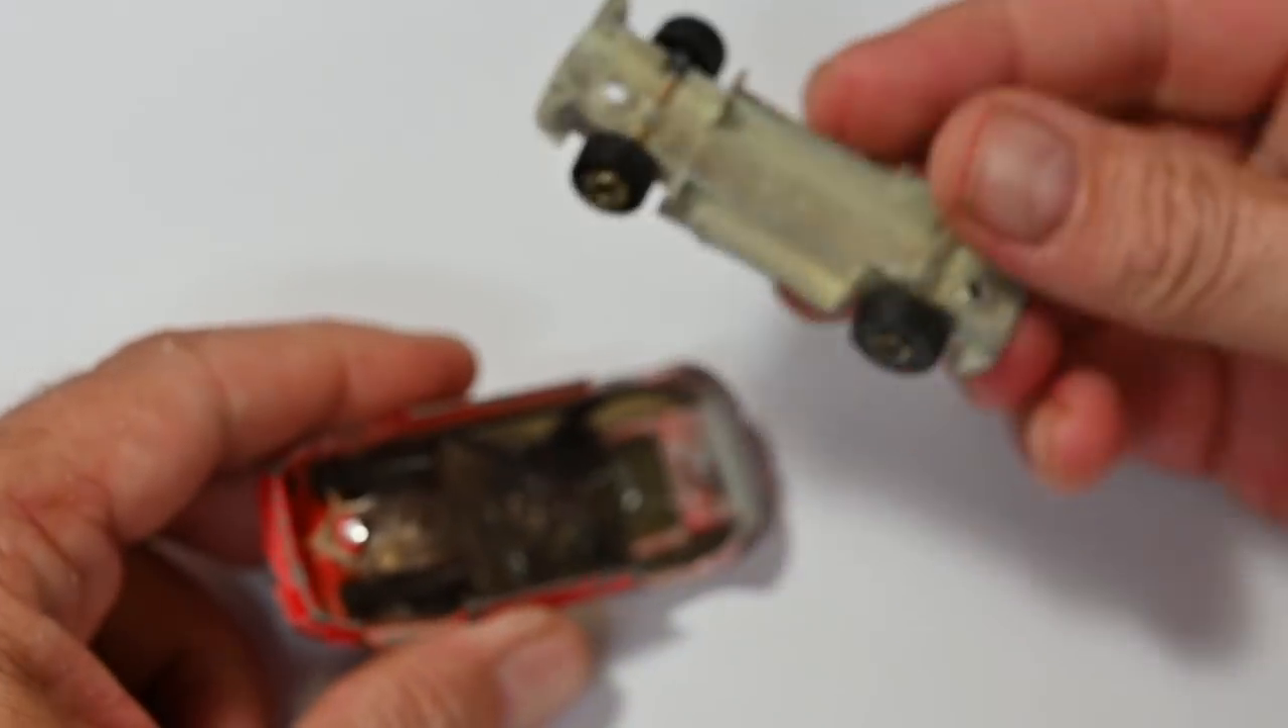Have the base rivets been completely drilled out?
Yes.